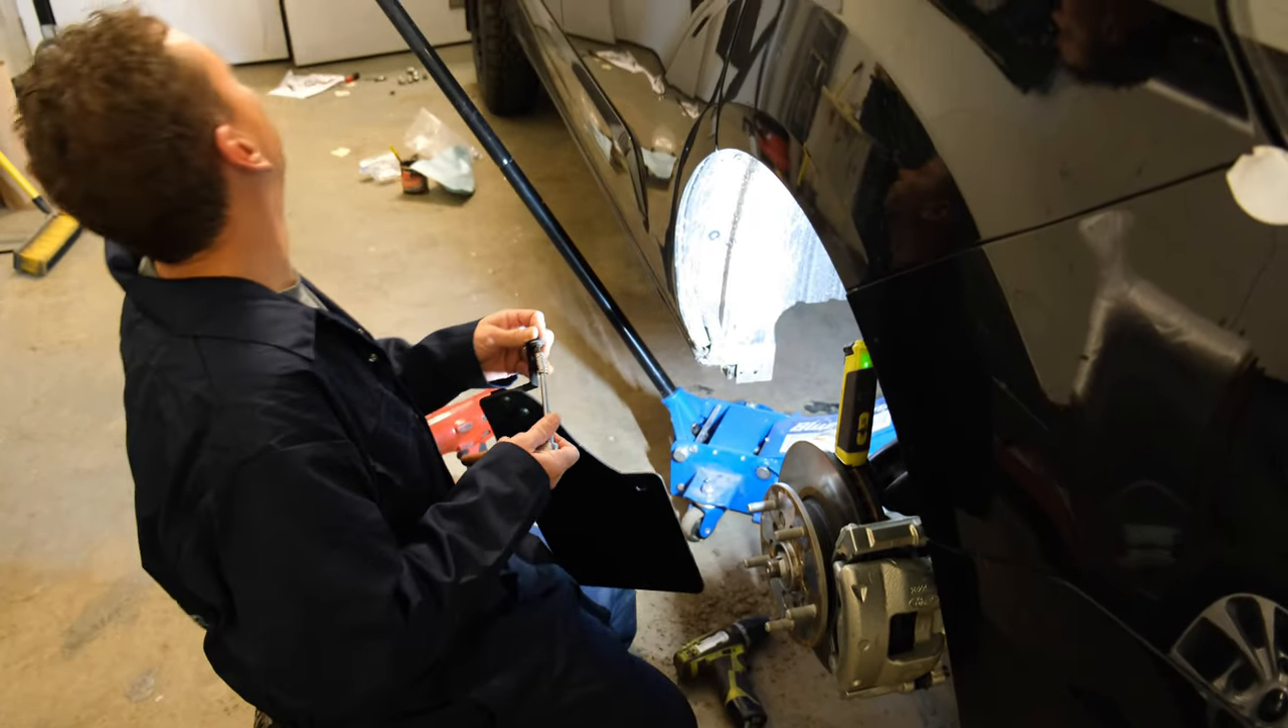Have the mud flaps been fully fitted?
No.